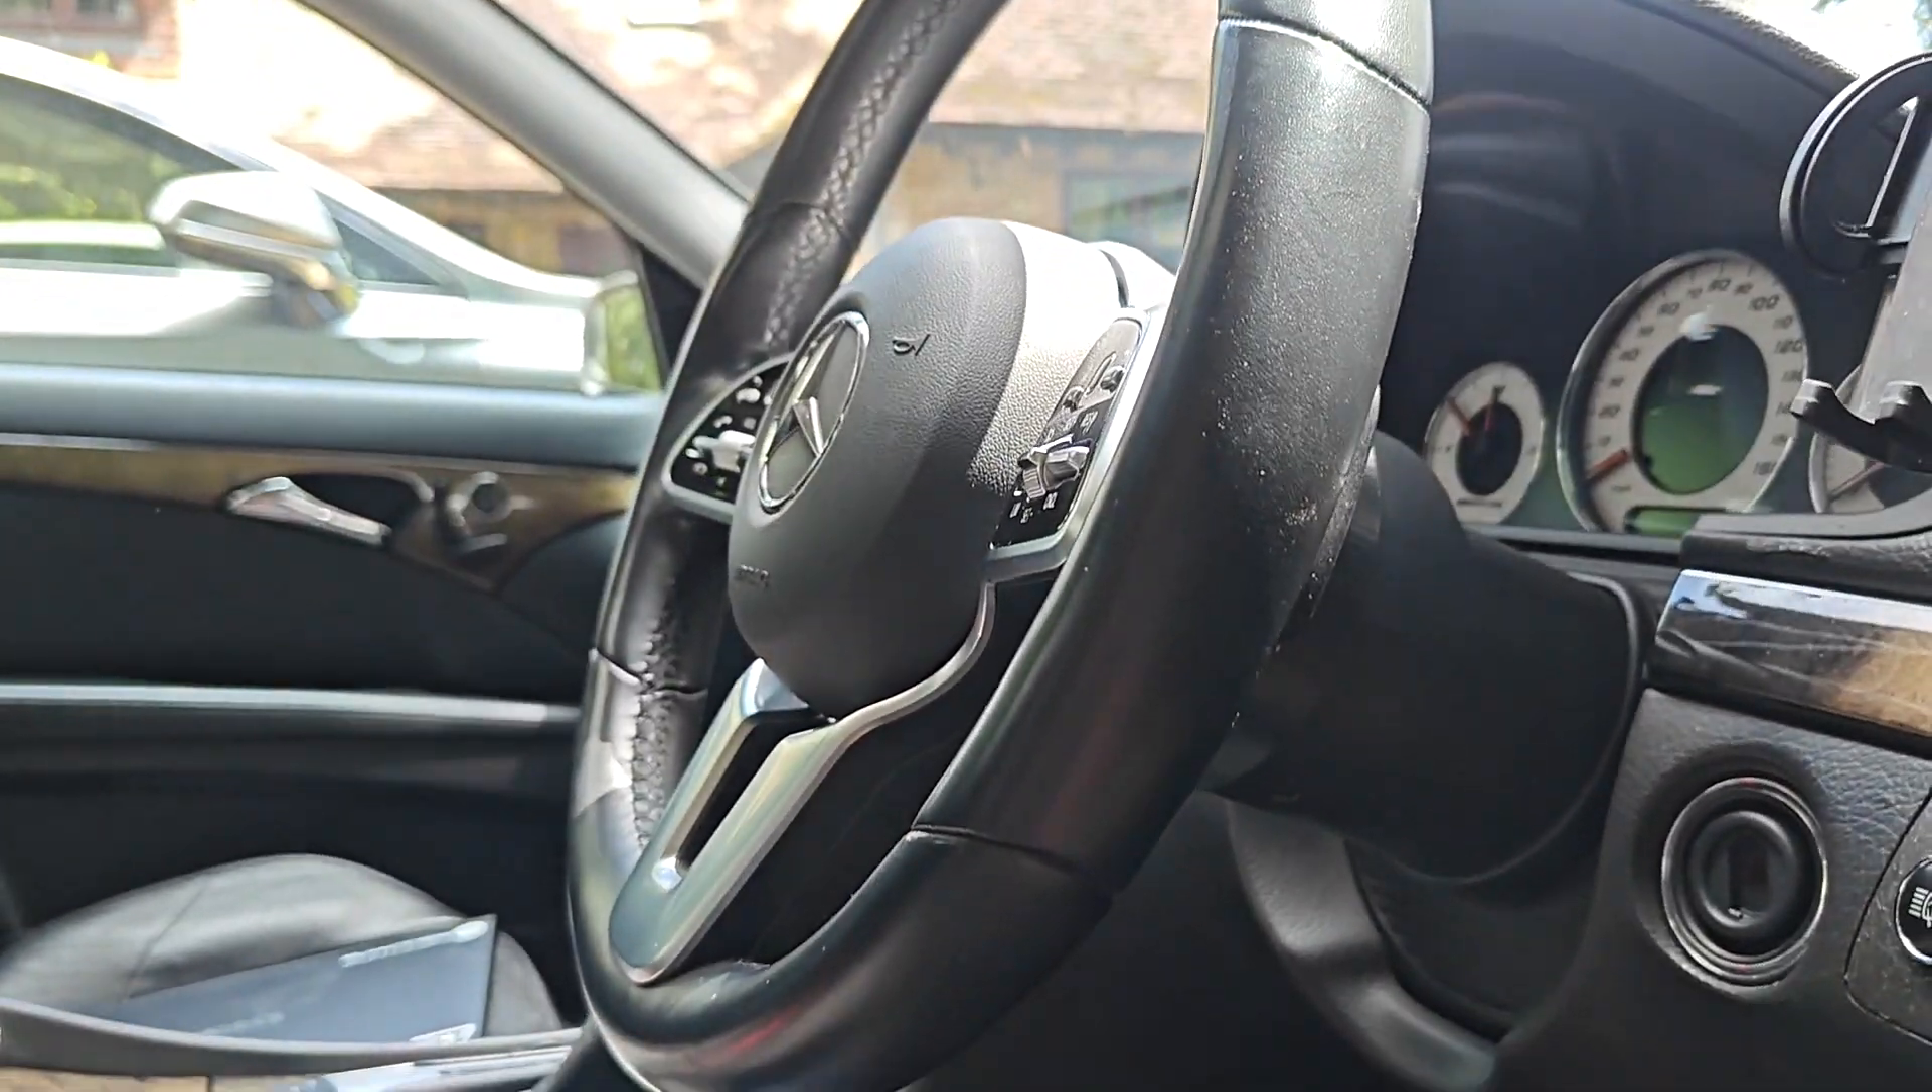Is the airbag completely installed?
Yes.